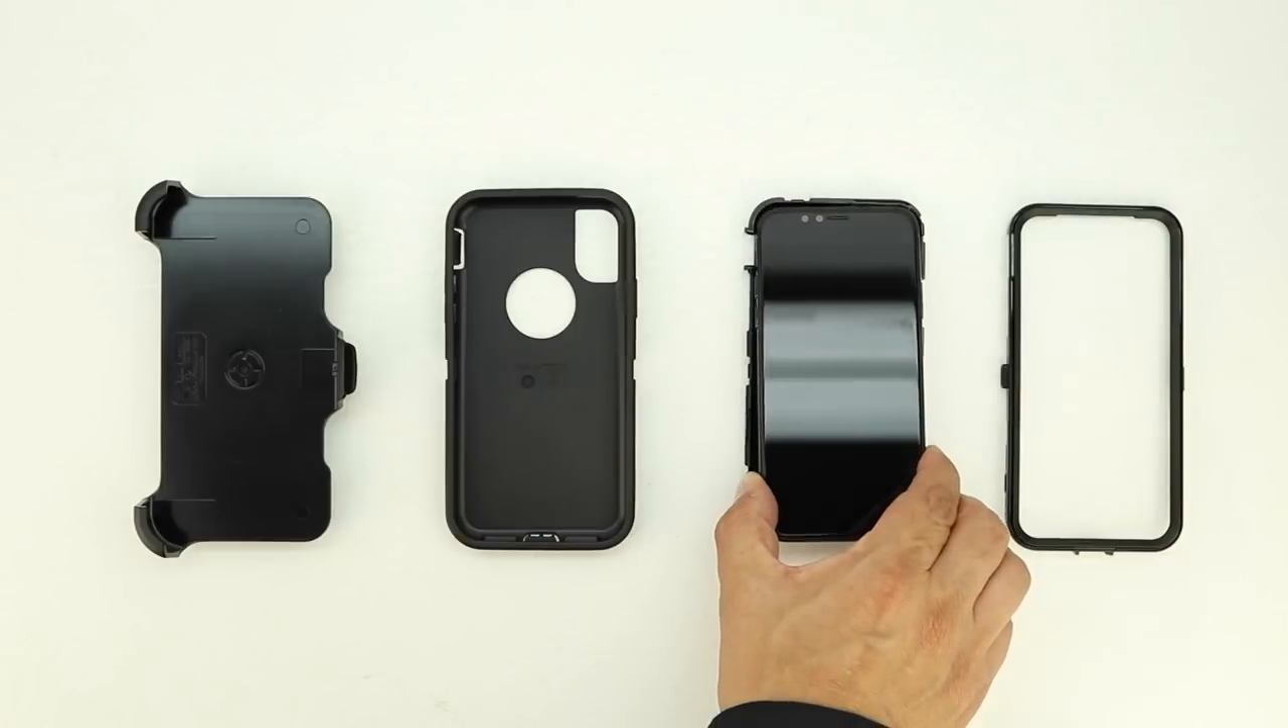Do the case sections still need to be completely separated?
No.